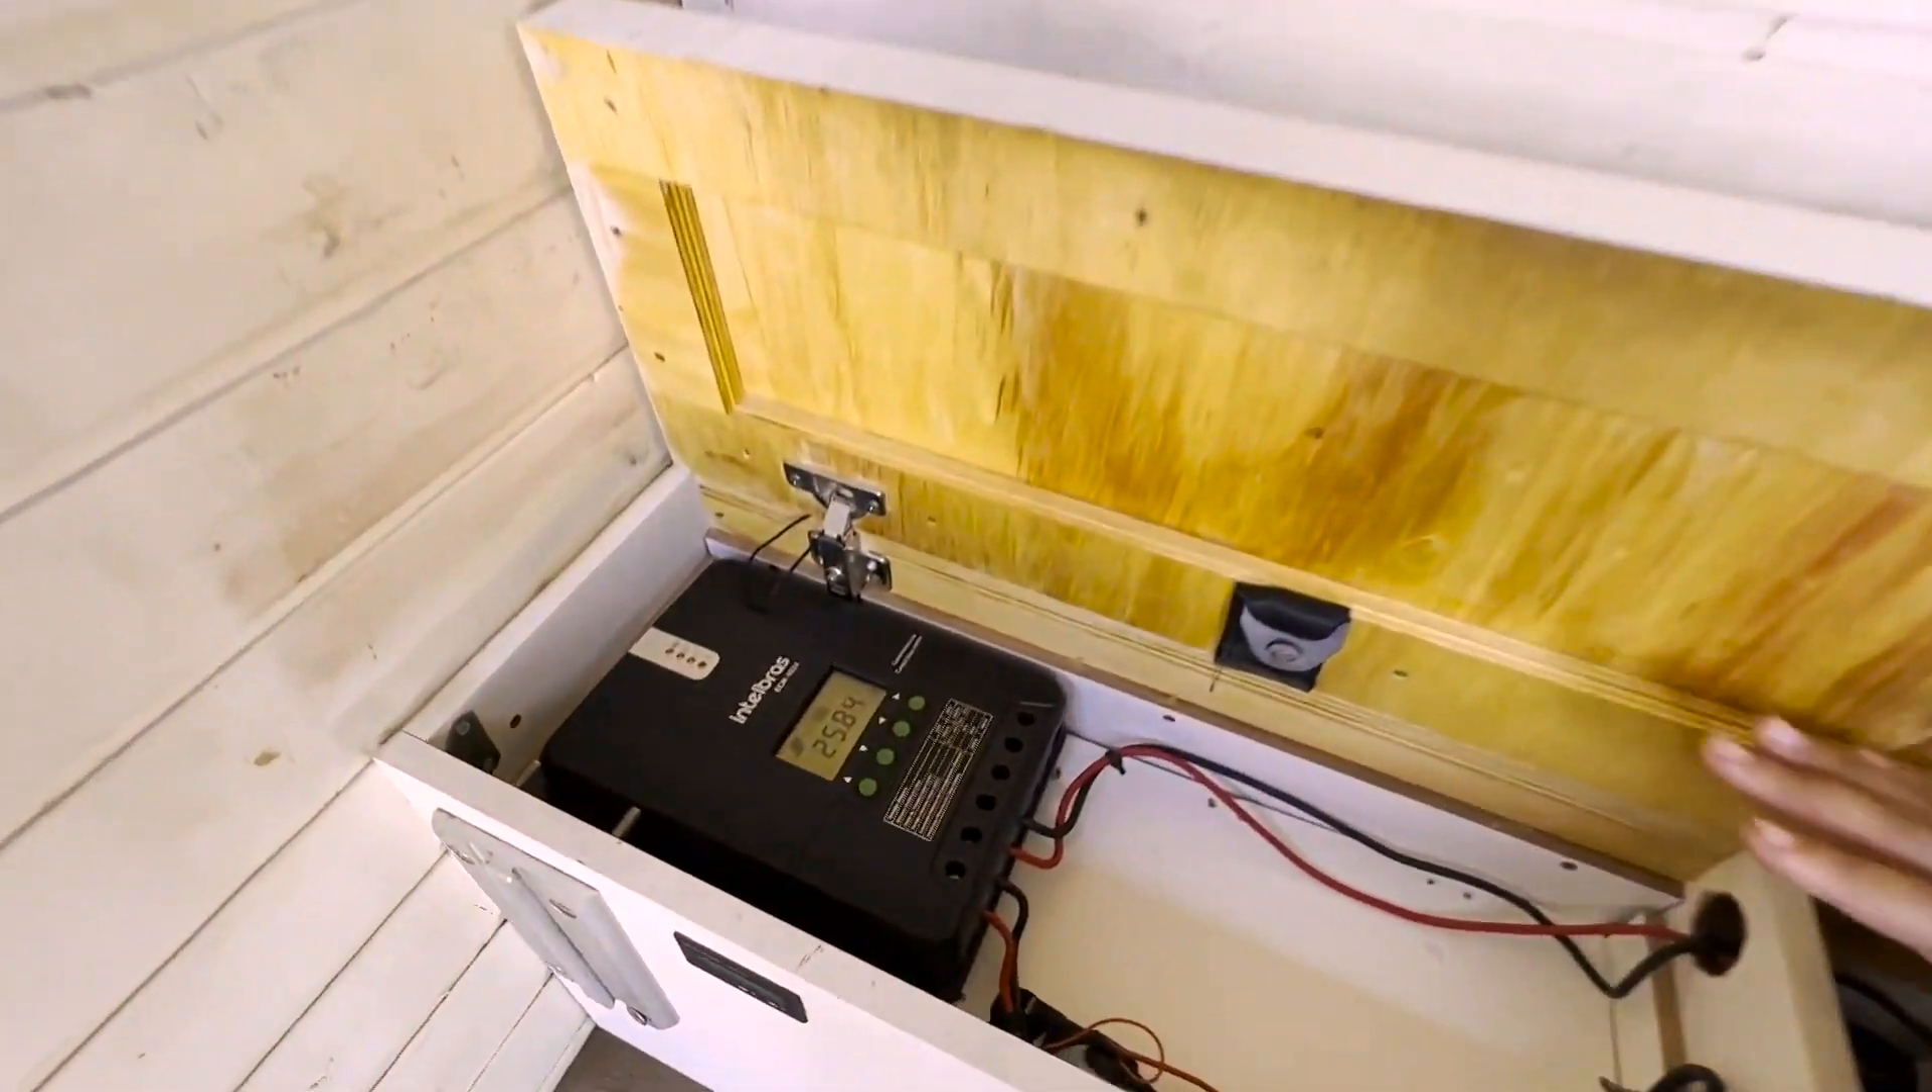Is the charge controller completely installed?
Yes.